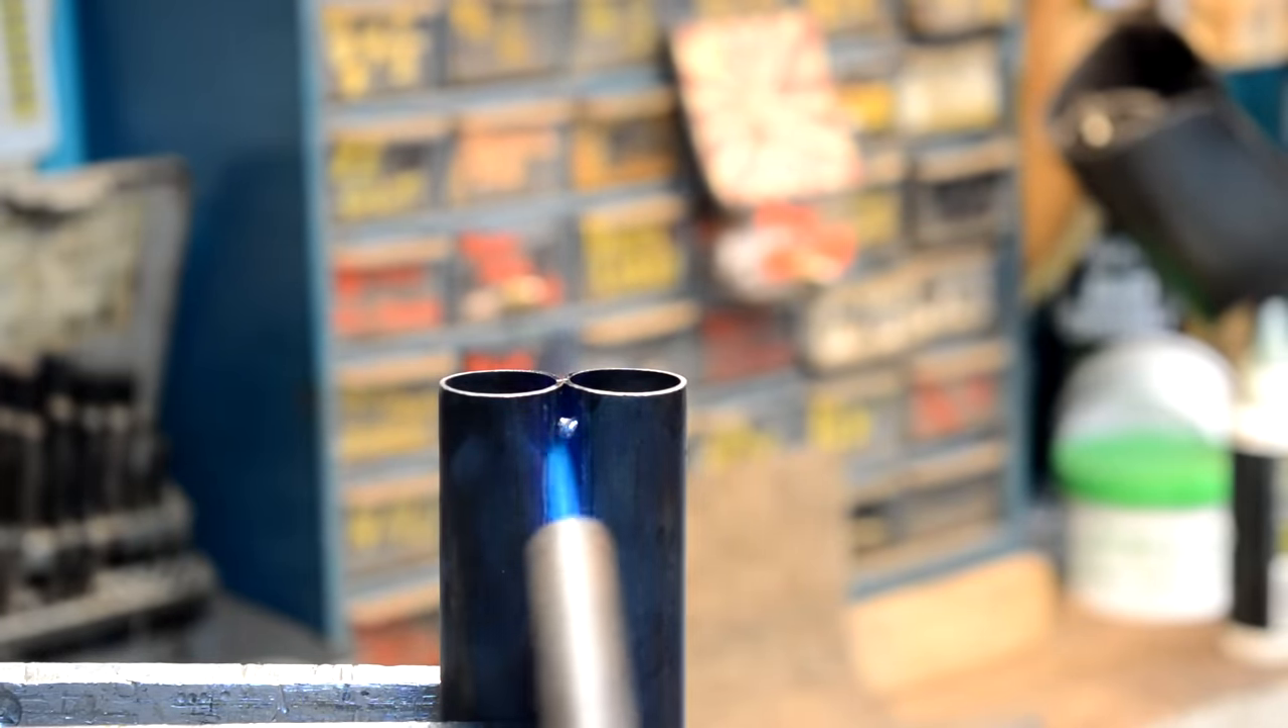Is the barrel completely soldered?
No.